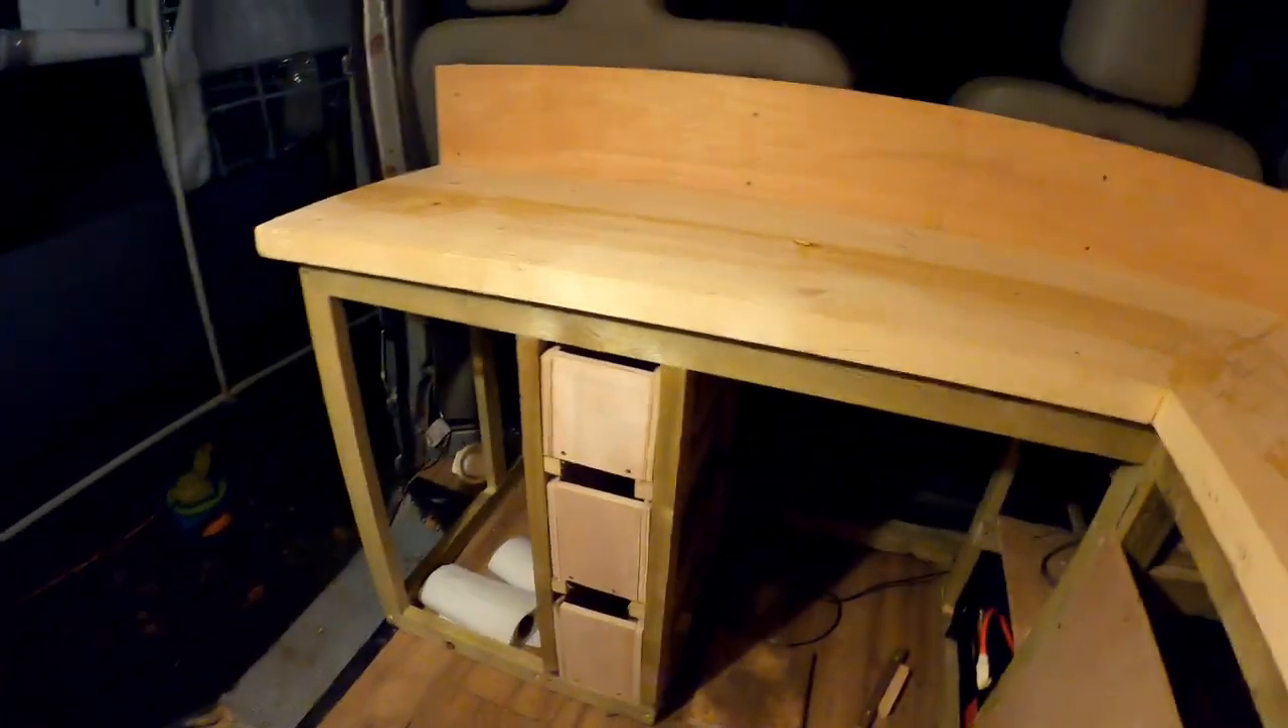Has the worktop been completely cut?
Yes.